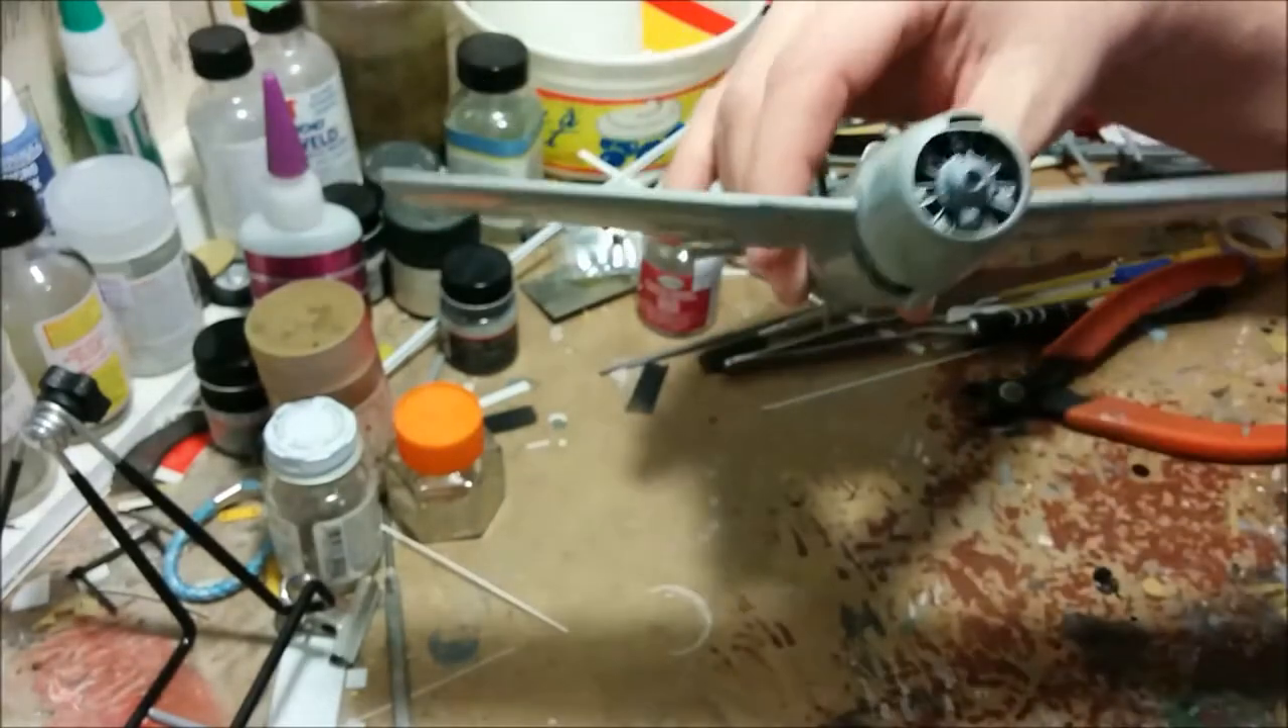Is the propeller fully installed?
No.